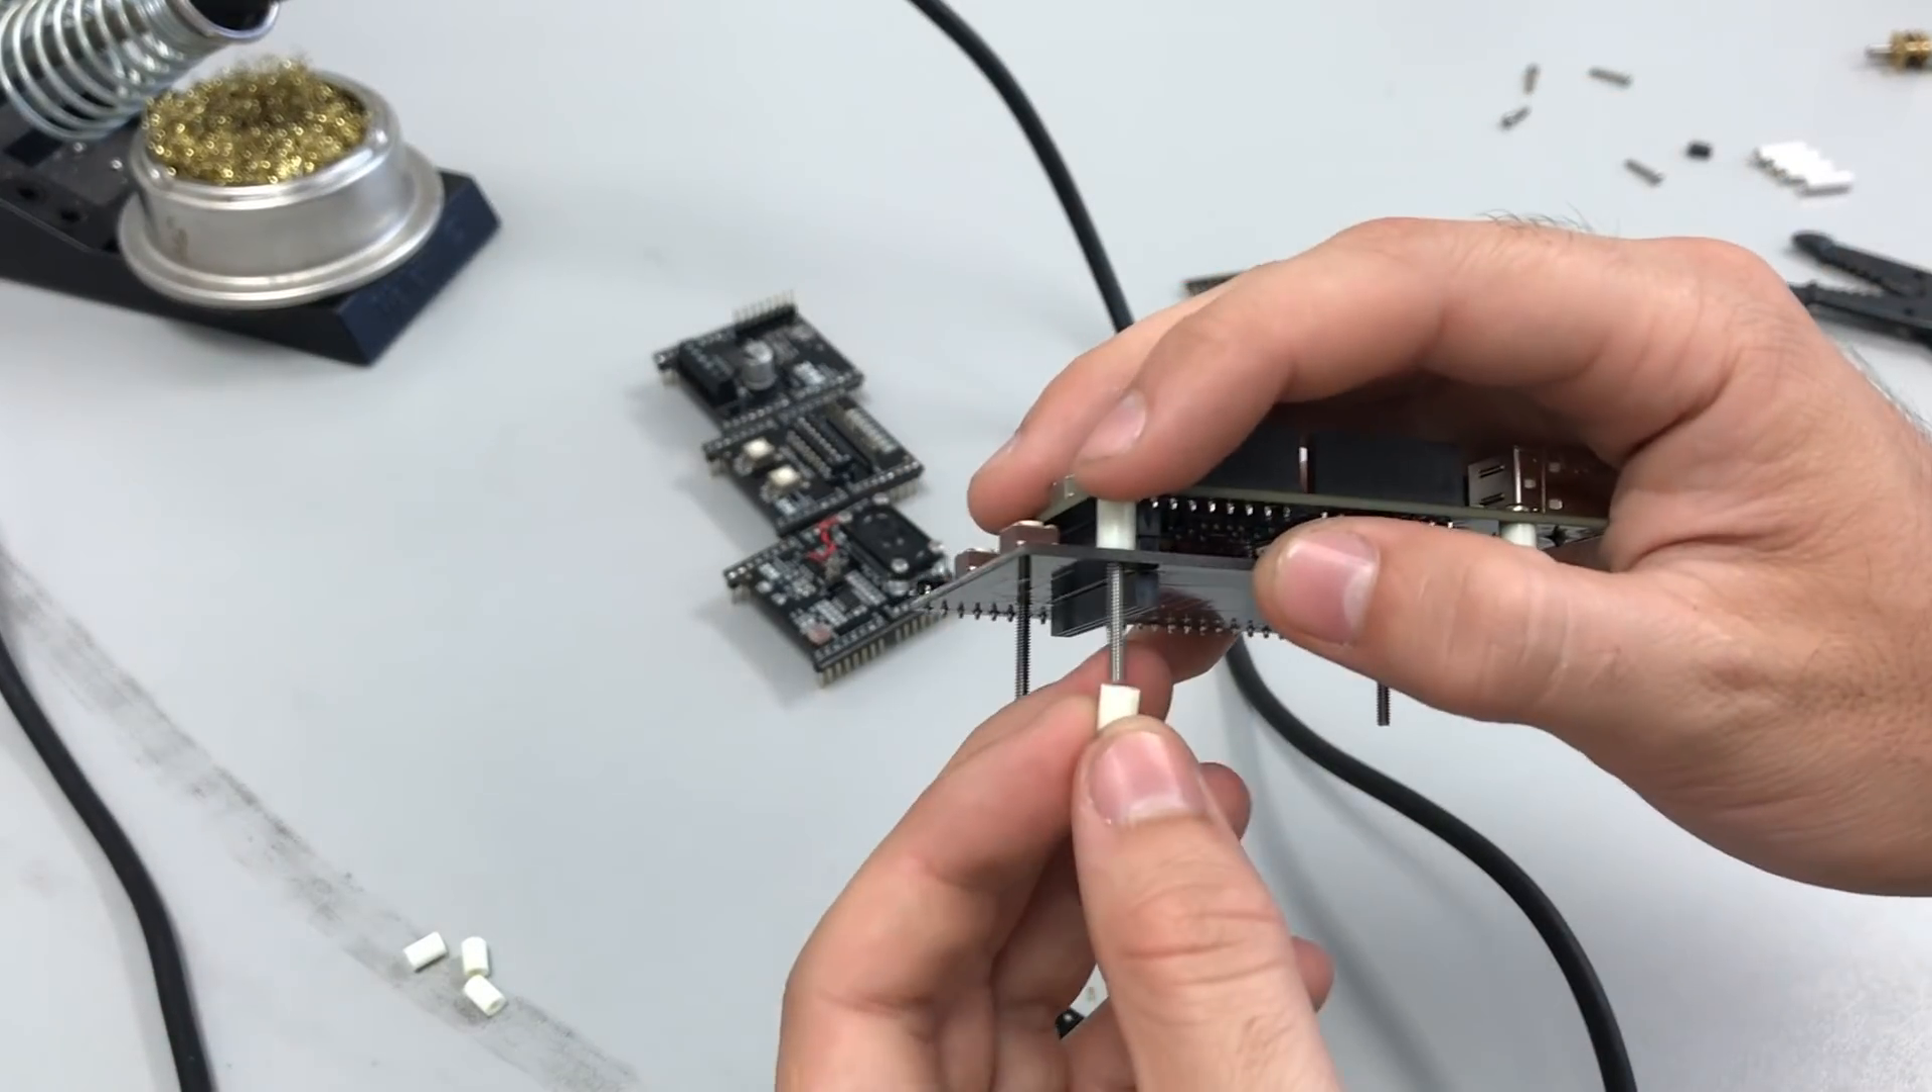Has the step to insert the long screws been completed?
Yes.